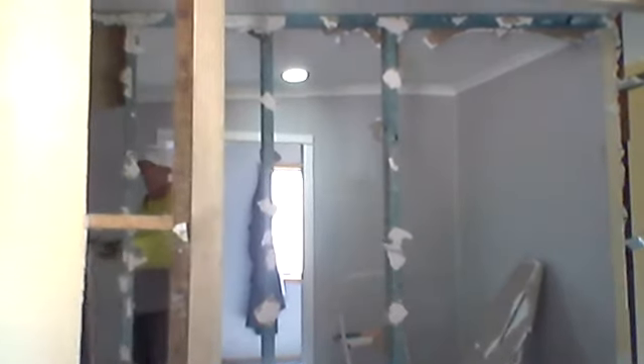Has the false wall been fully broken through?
Yes.